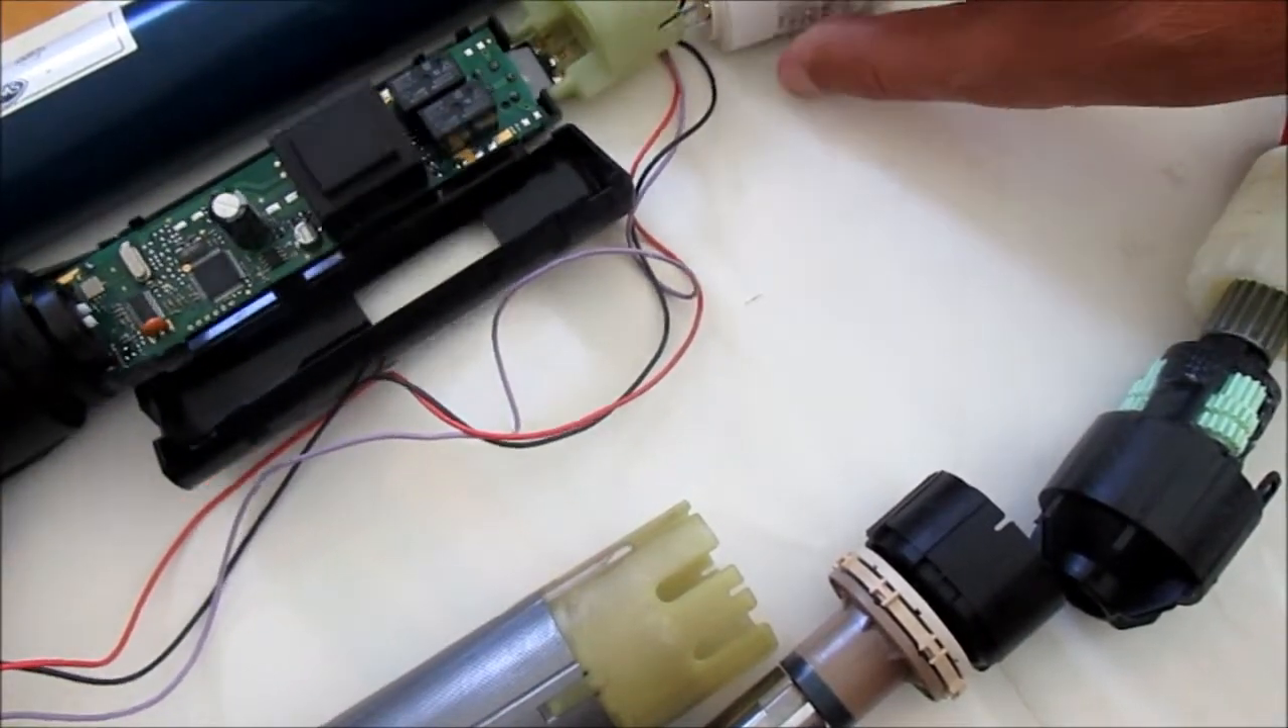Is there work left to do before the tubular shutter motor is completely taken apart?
No.